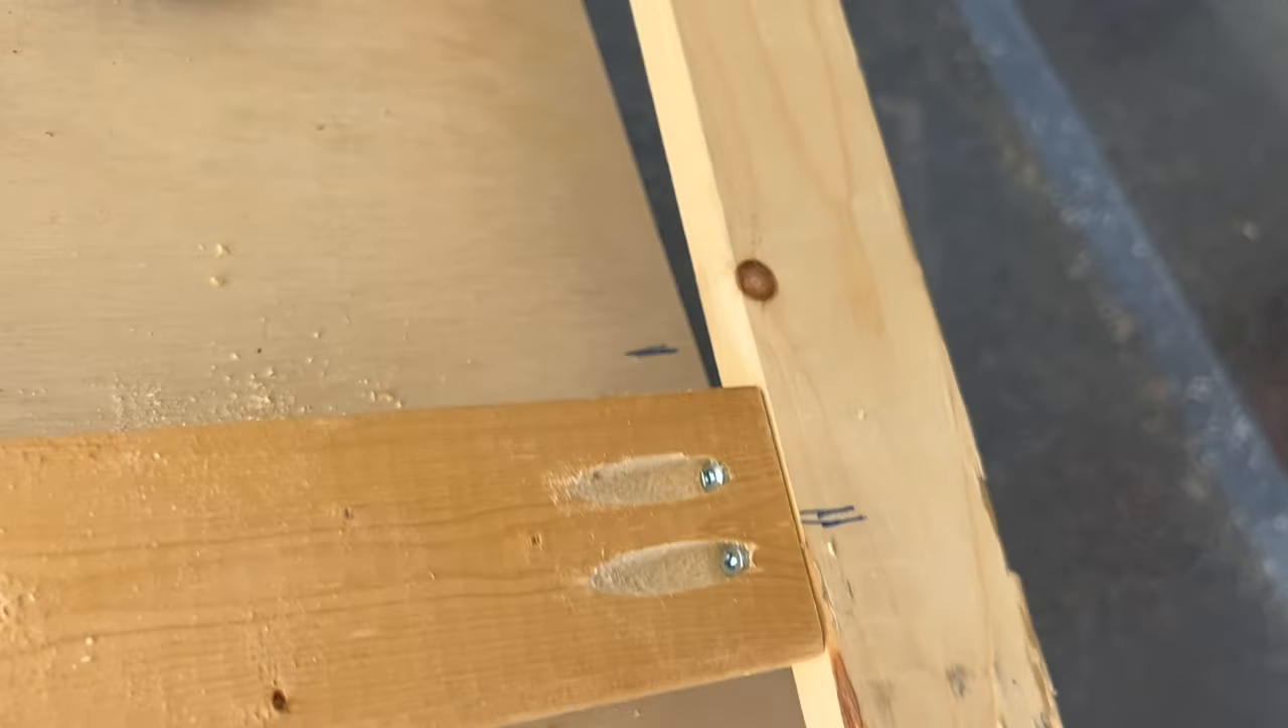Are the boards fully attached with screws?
Yes.